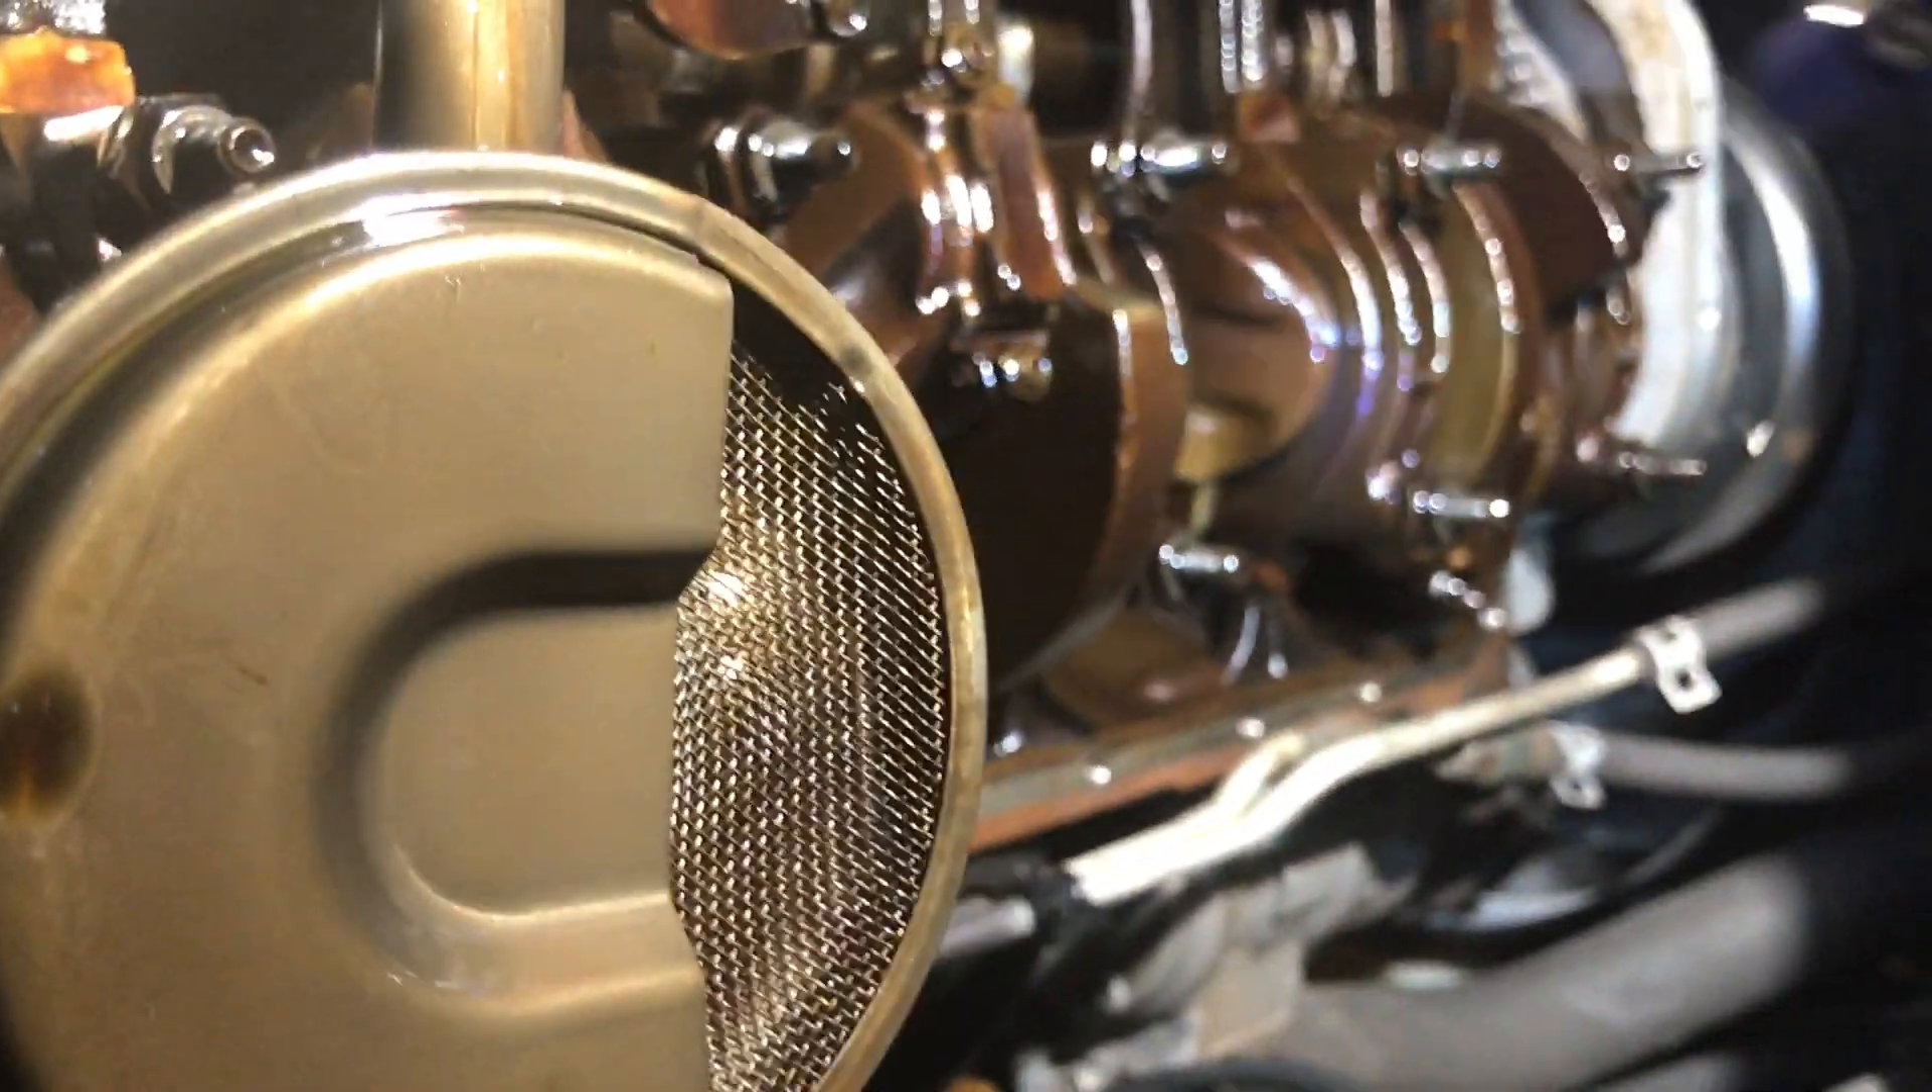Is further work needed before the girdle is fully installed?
Yes.